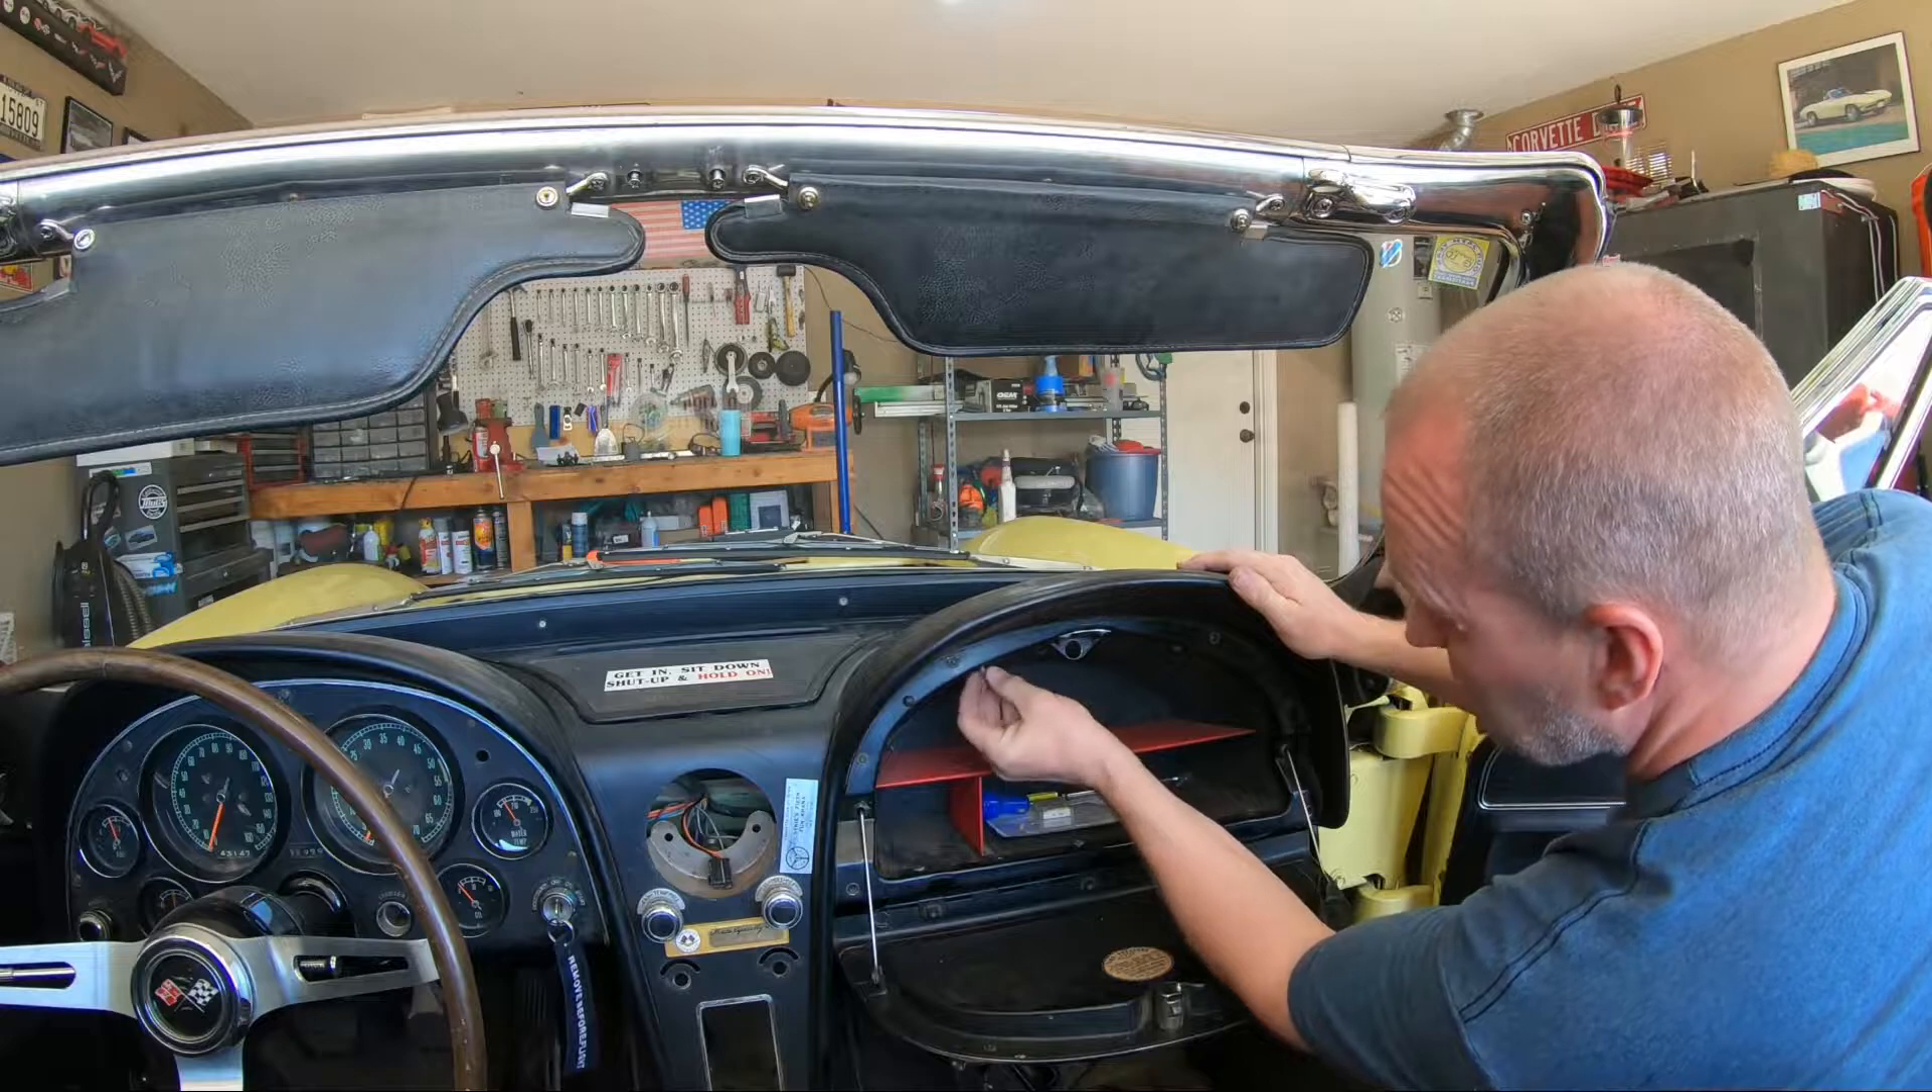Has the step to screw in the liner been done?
No.